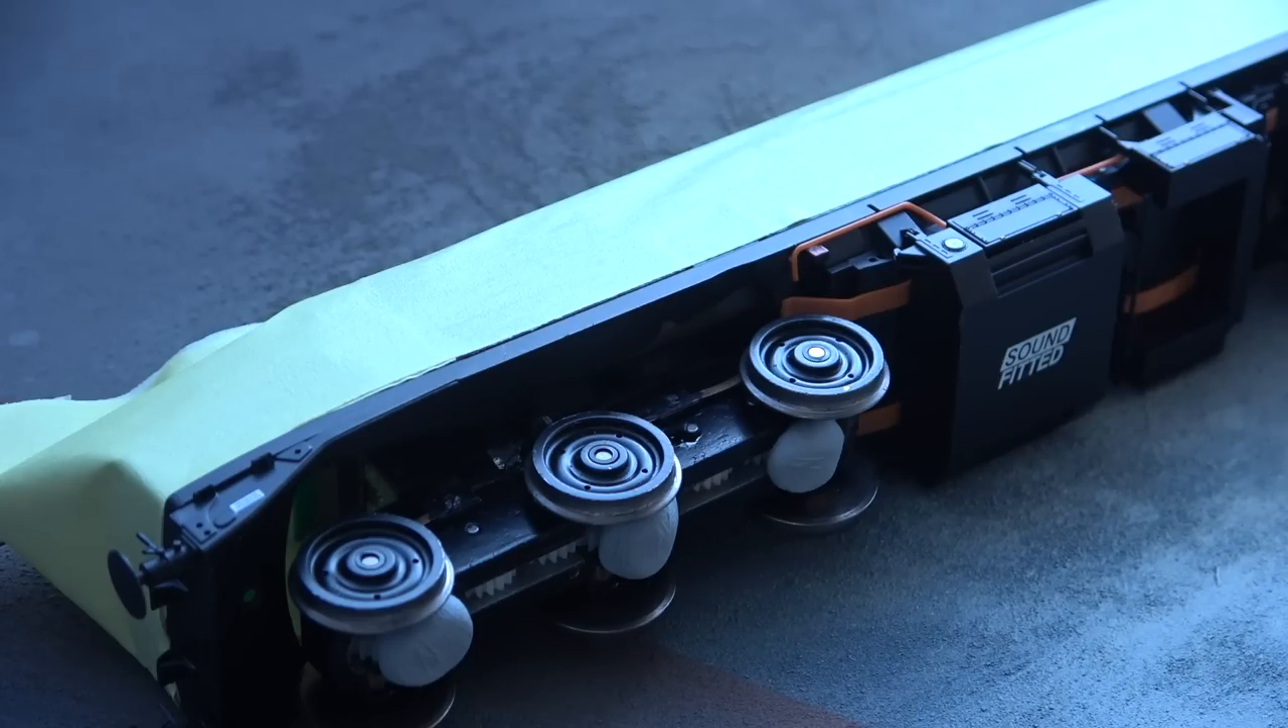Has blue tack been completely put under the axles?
Yes.